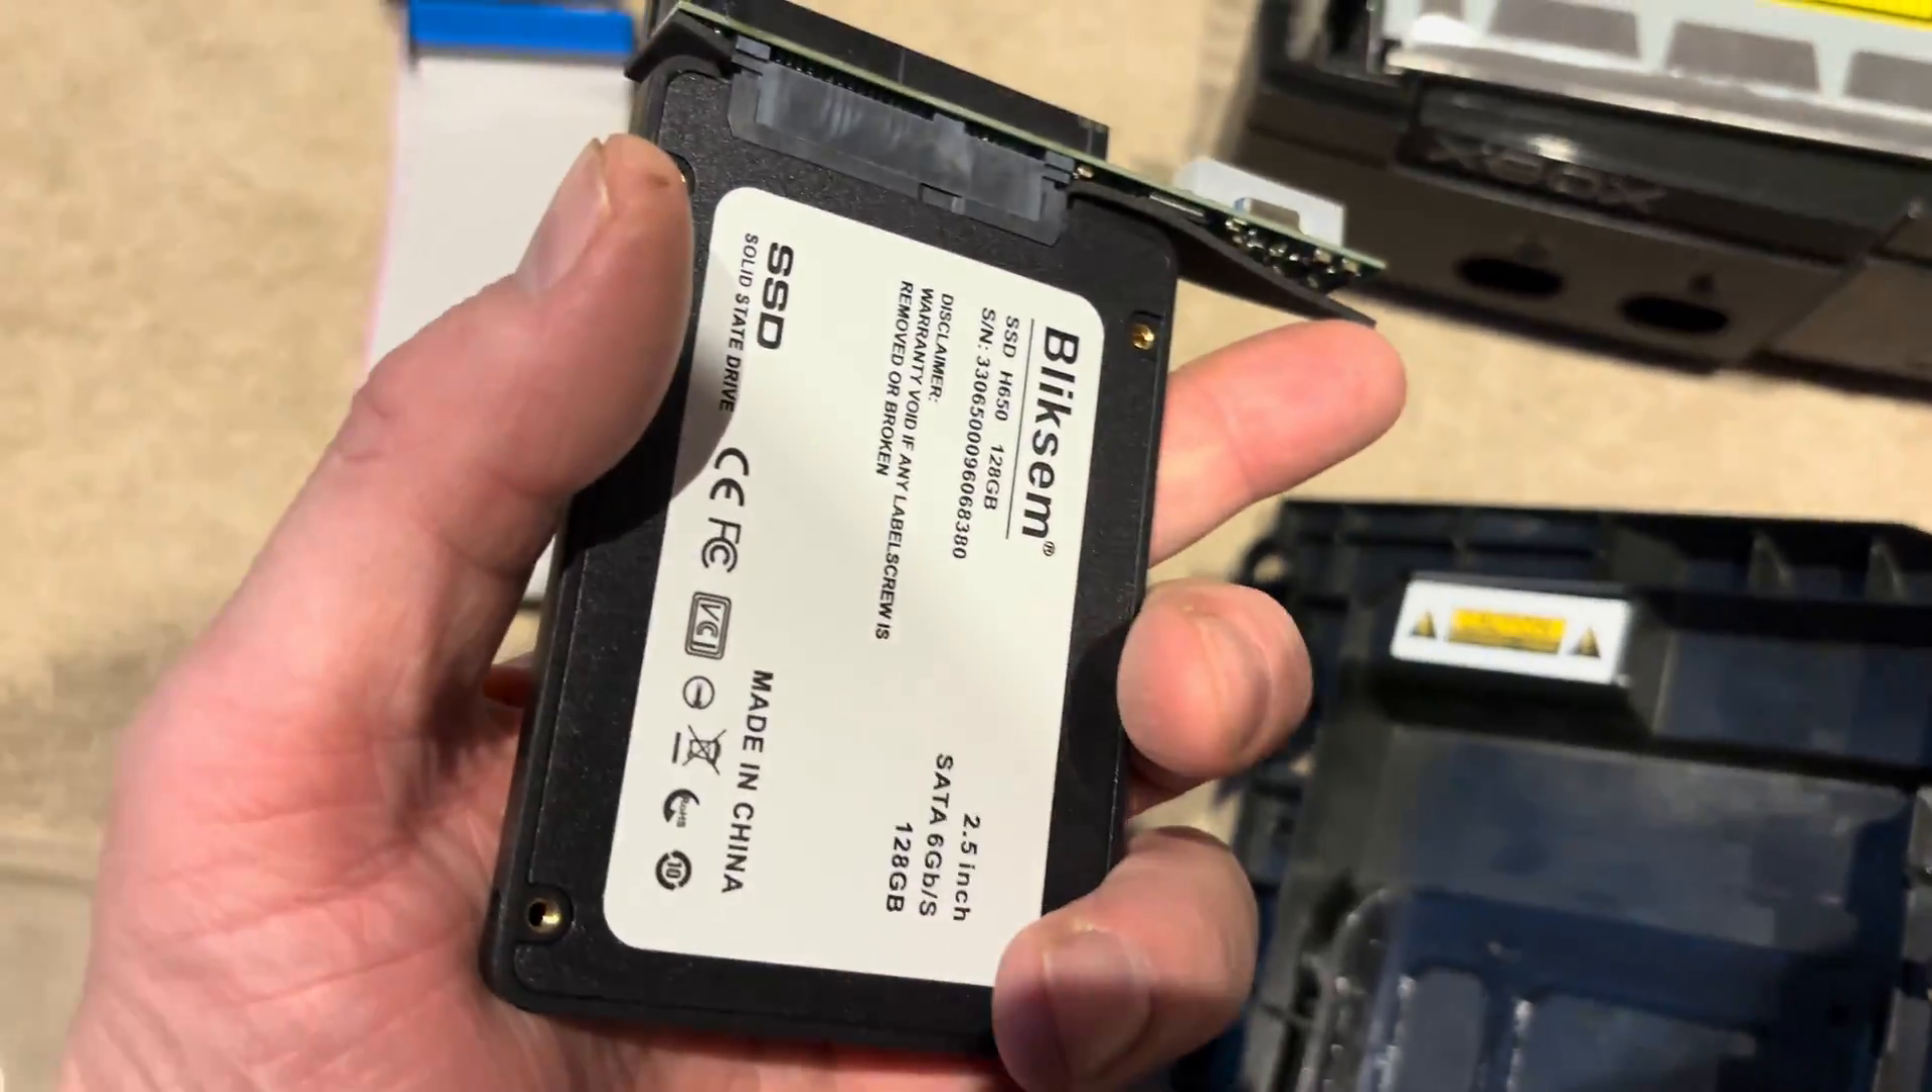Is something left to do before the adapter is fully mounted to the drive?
No.